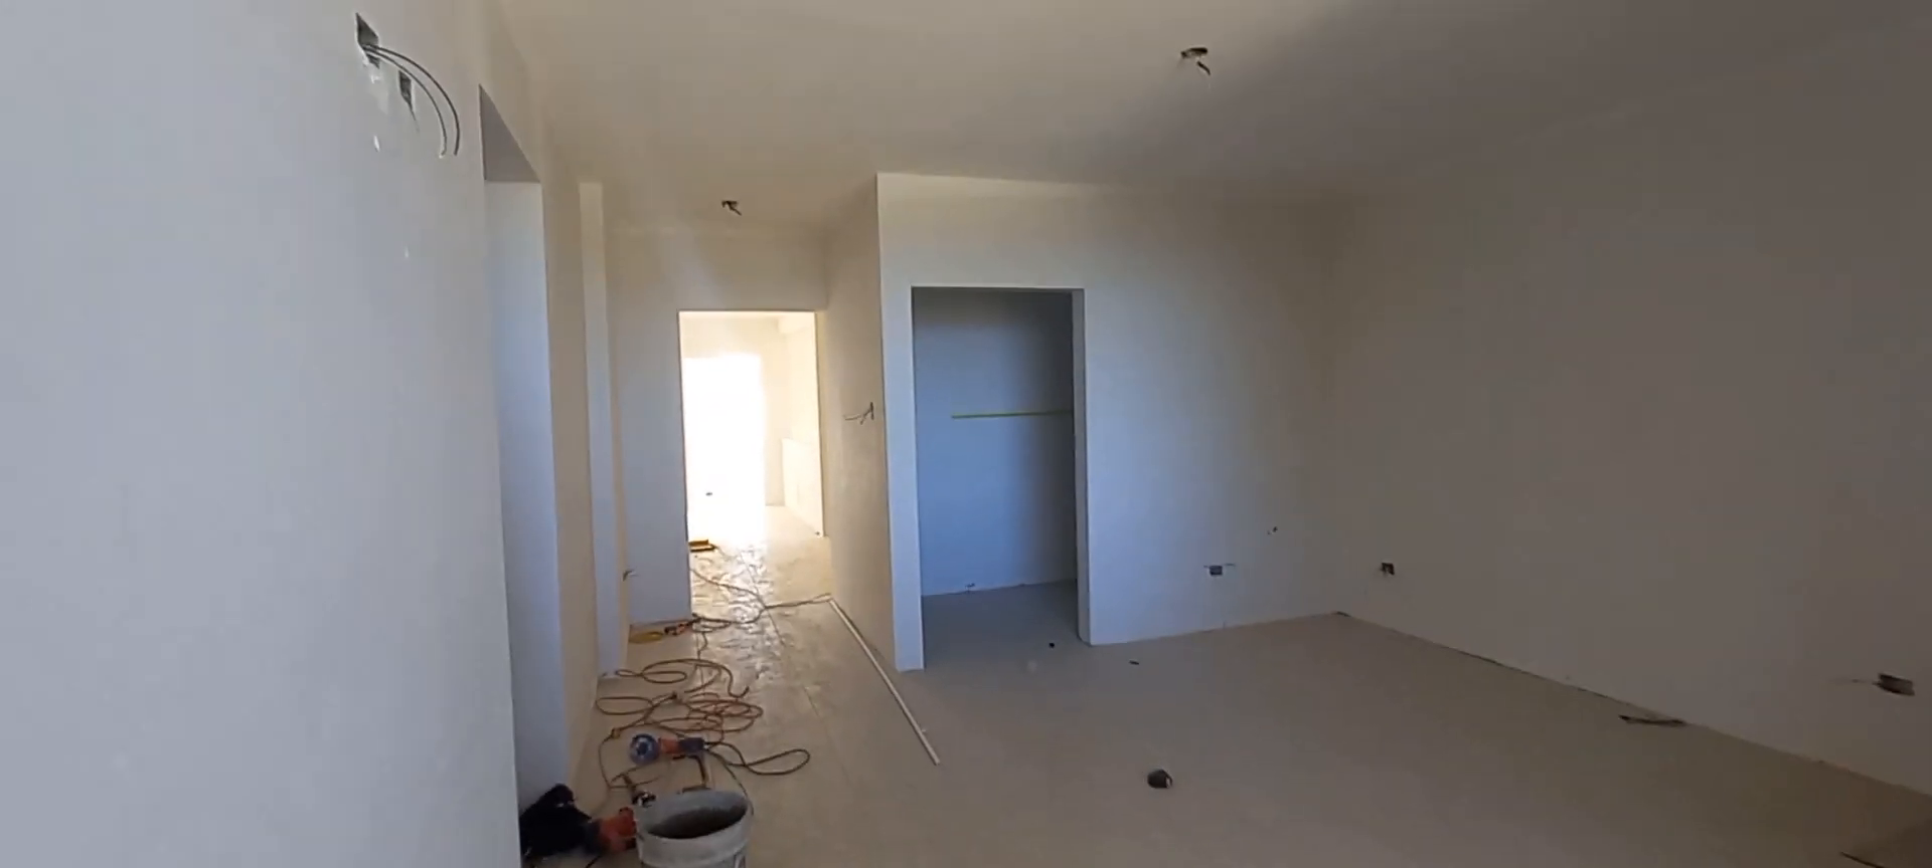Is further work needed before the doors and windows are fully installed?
Yes.